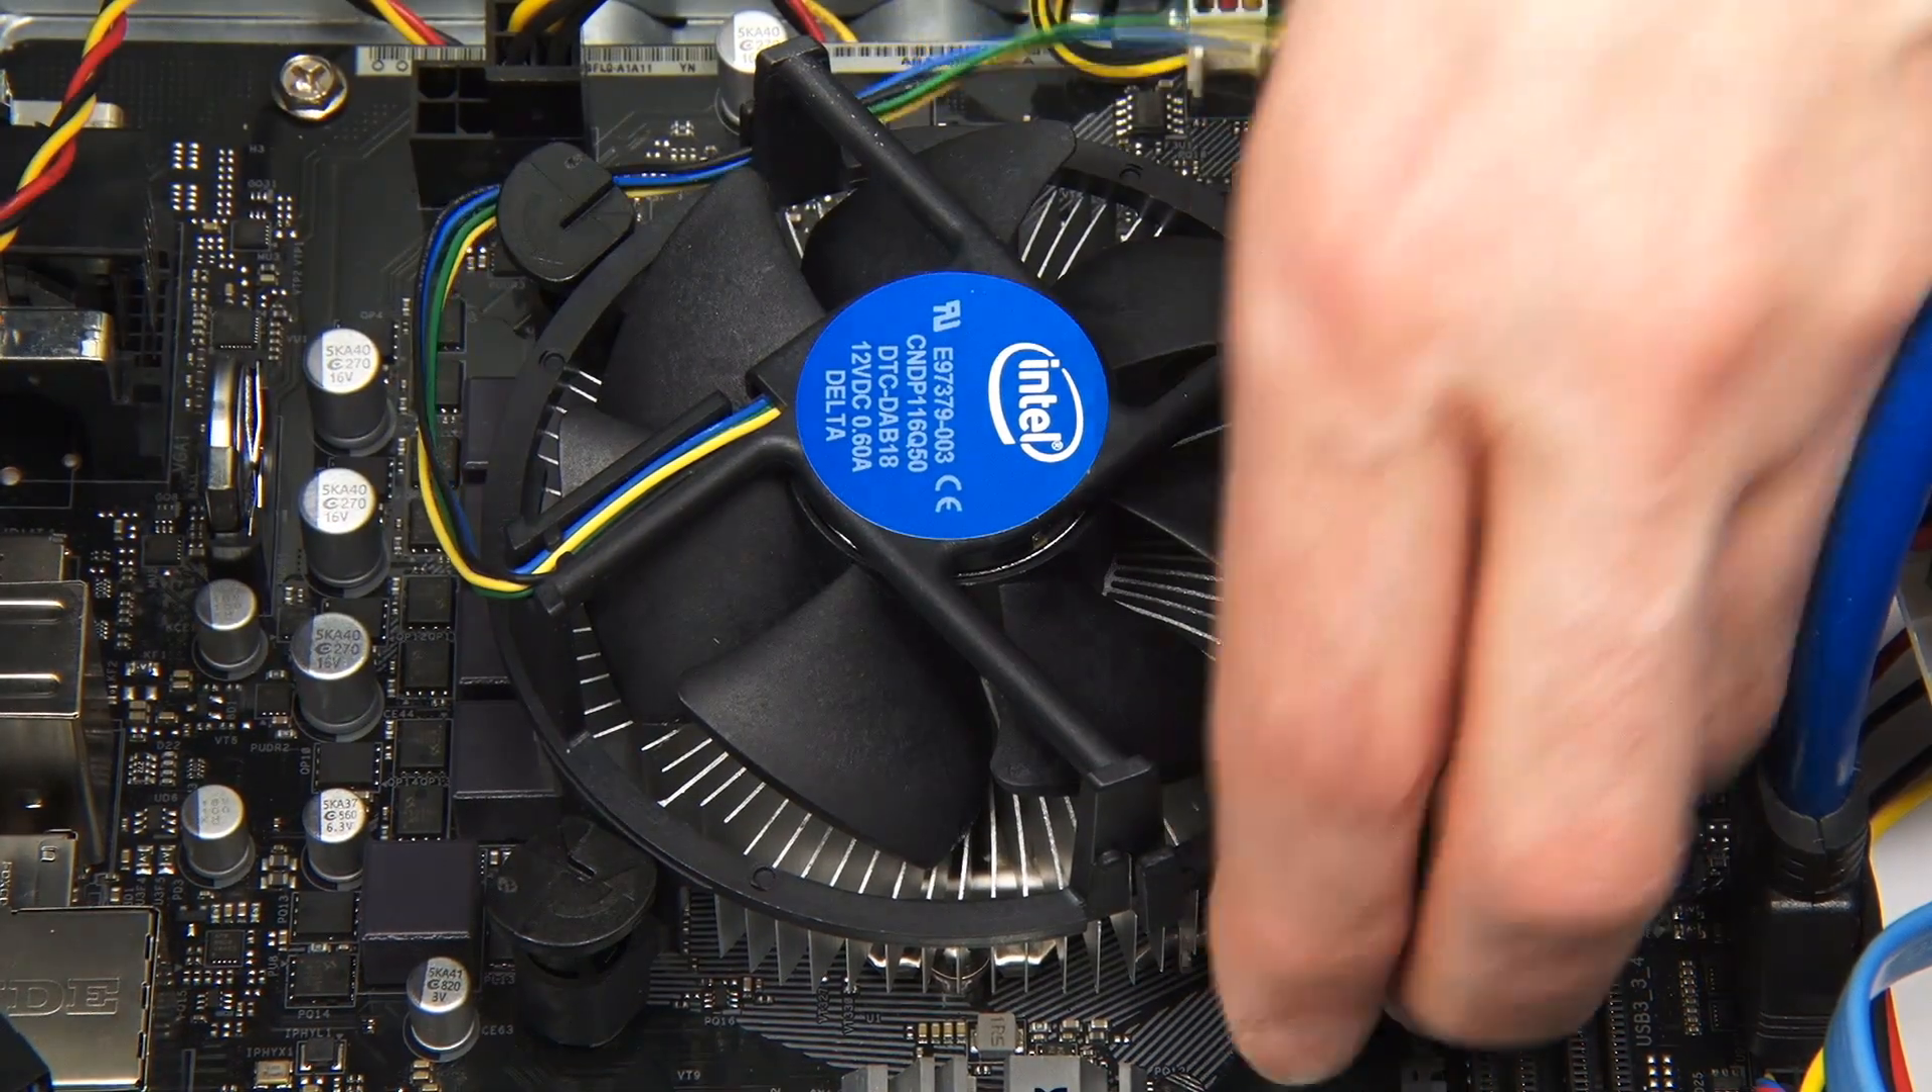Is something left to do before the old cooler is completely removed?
Yes.